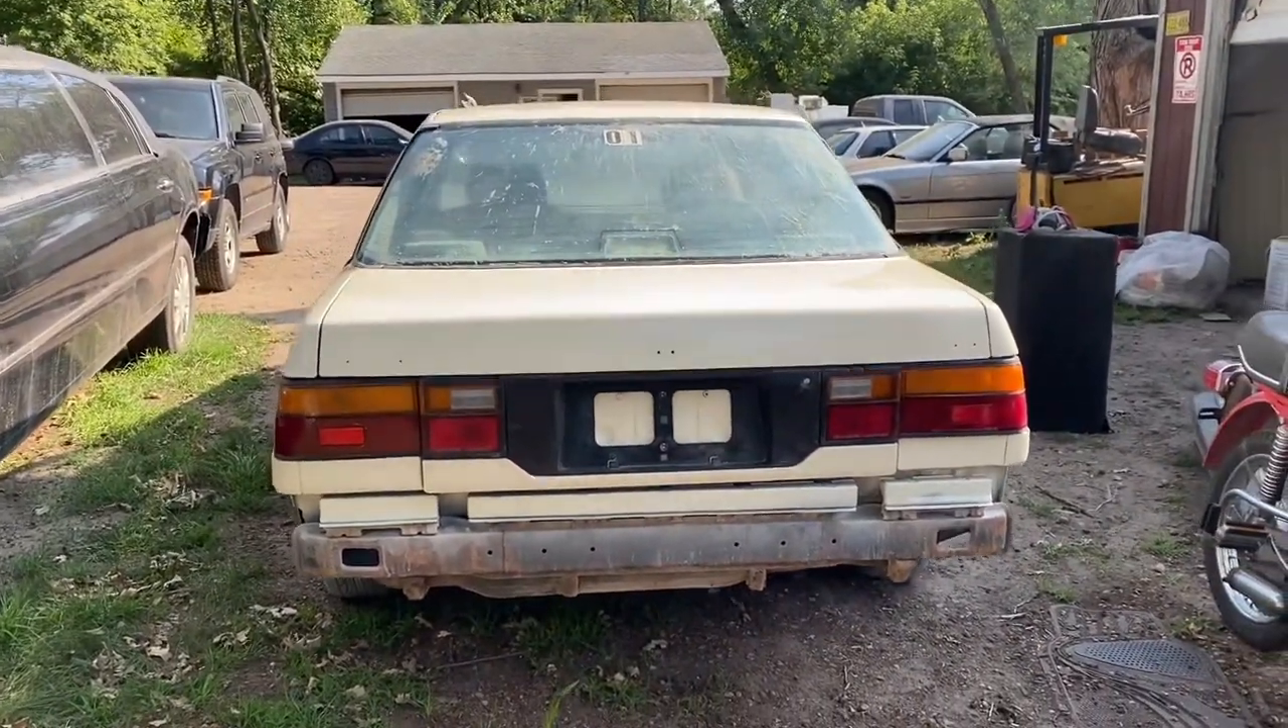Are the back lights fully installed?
Yes.